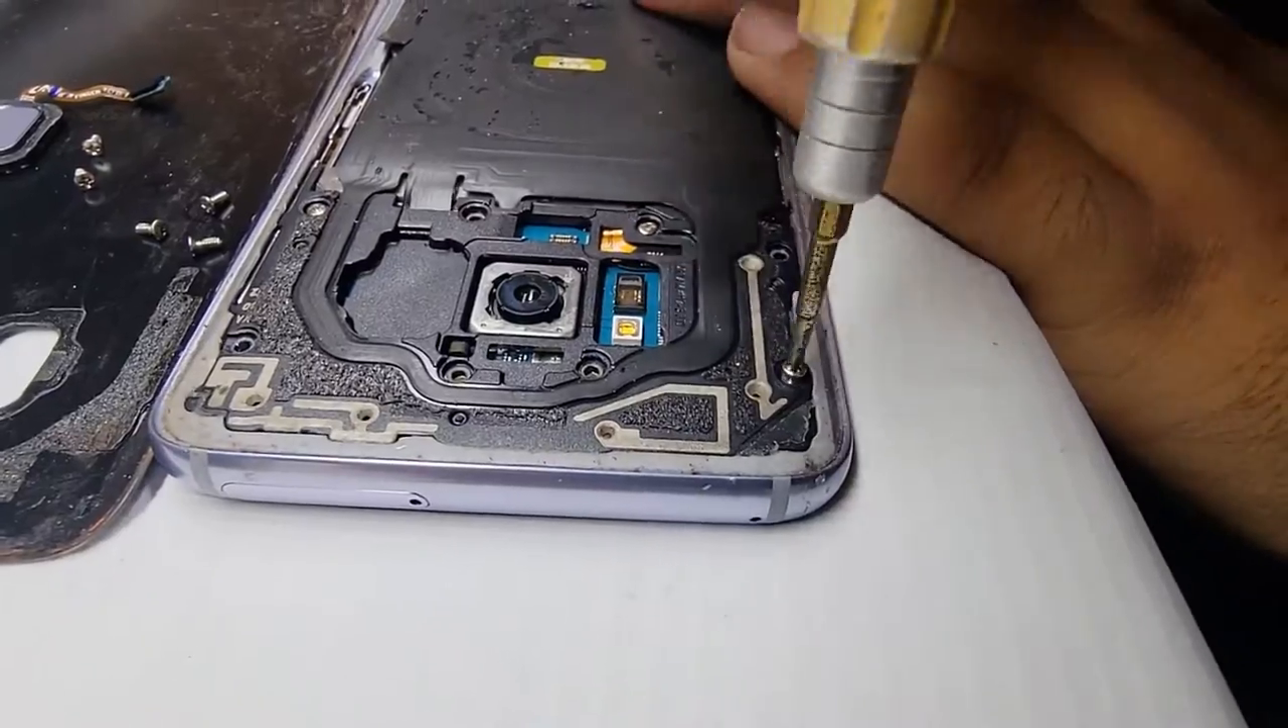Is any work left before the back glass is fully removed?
No.